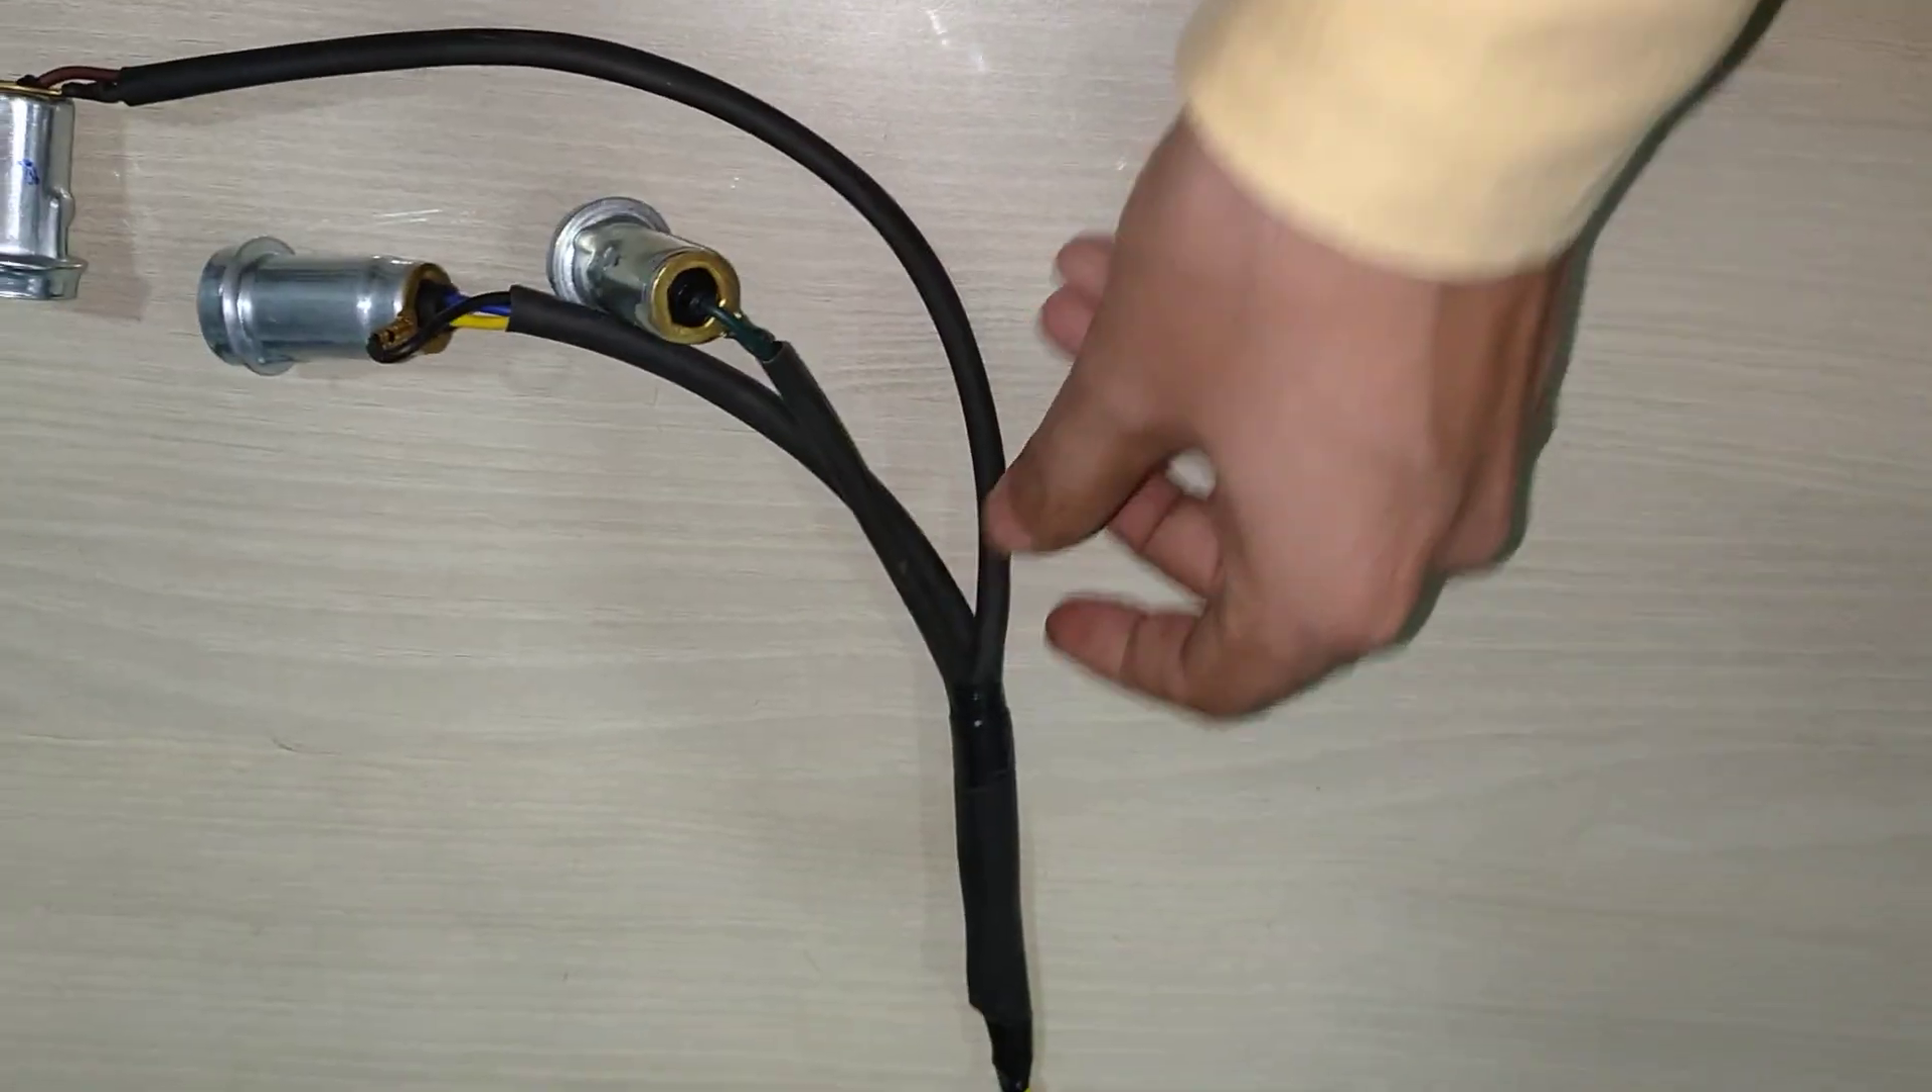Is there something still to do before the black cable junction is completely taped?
No.